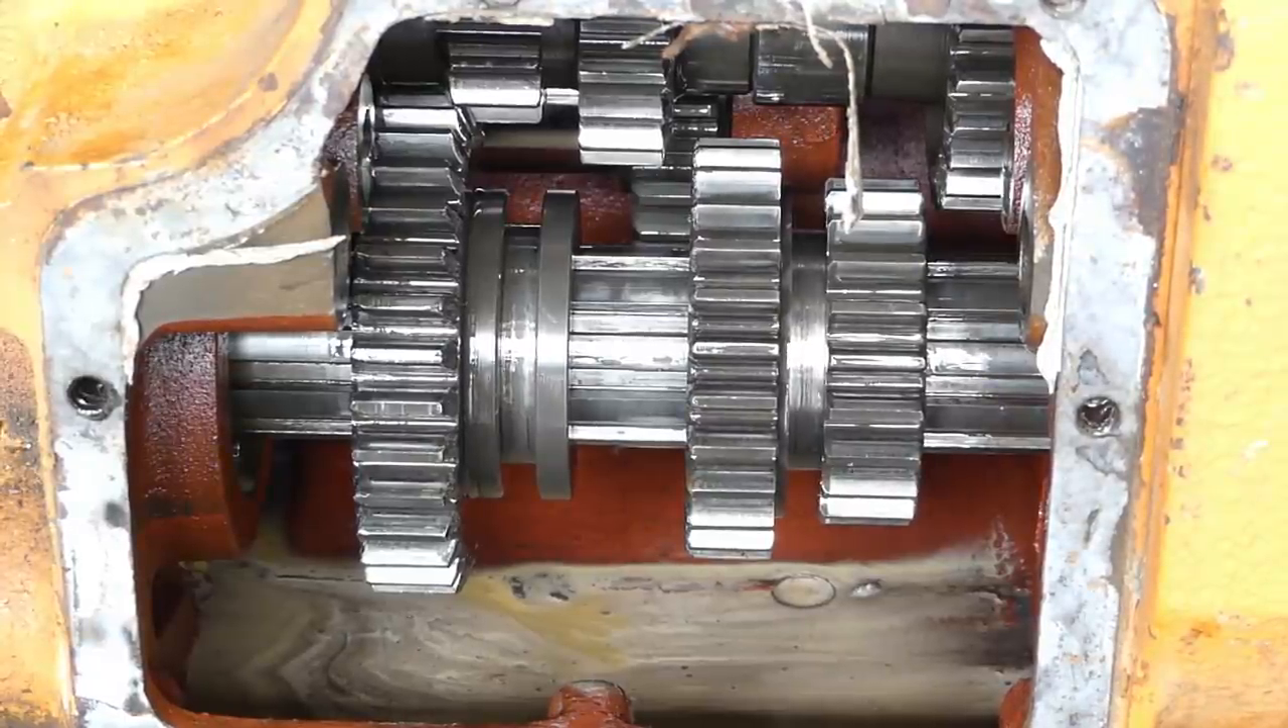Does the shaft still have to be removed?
Yes.